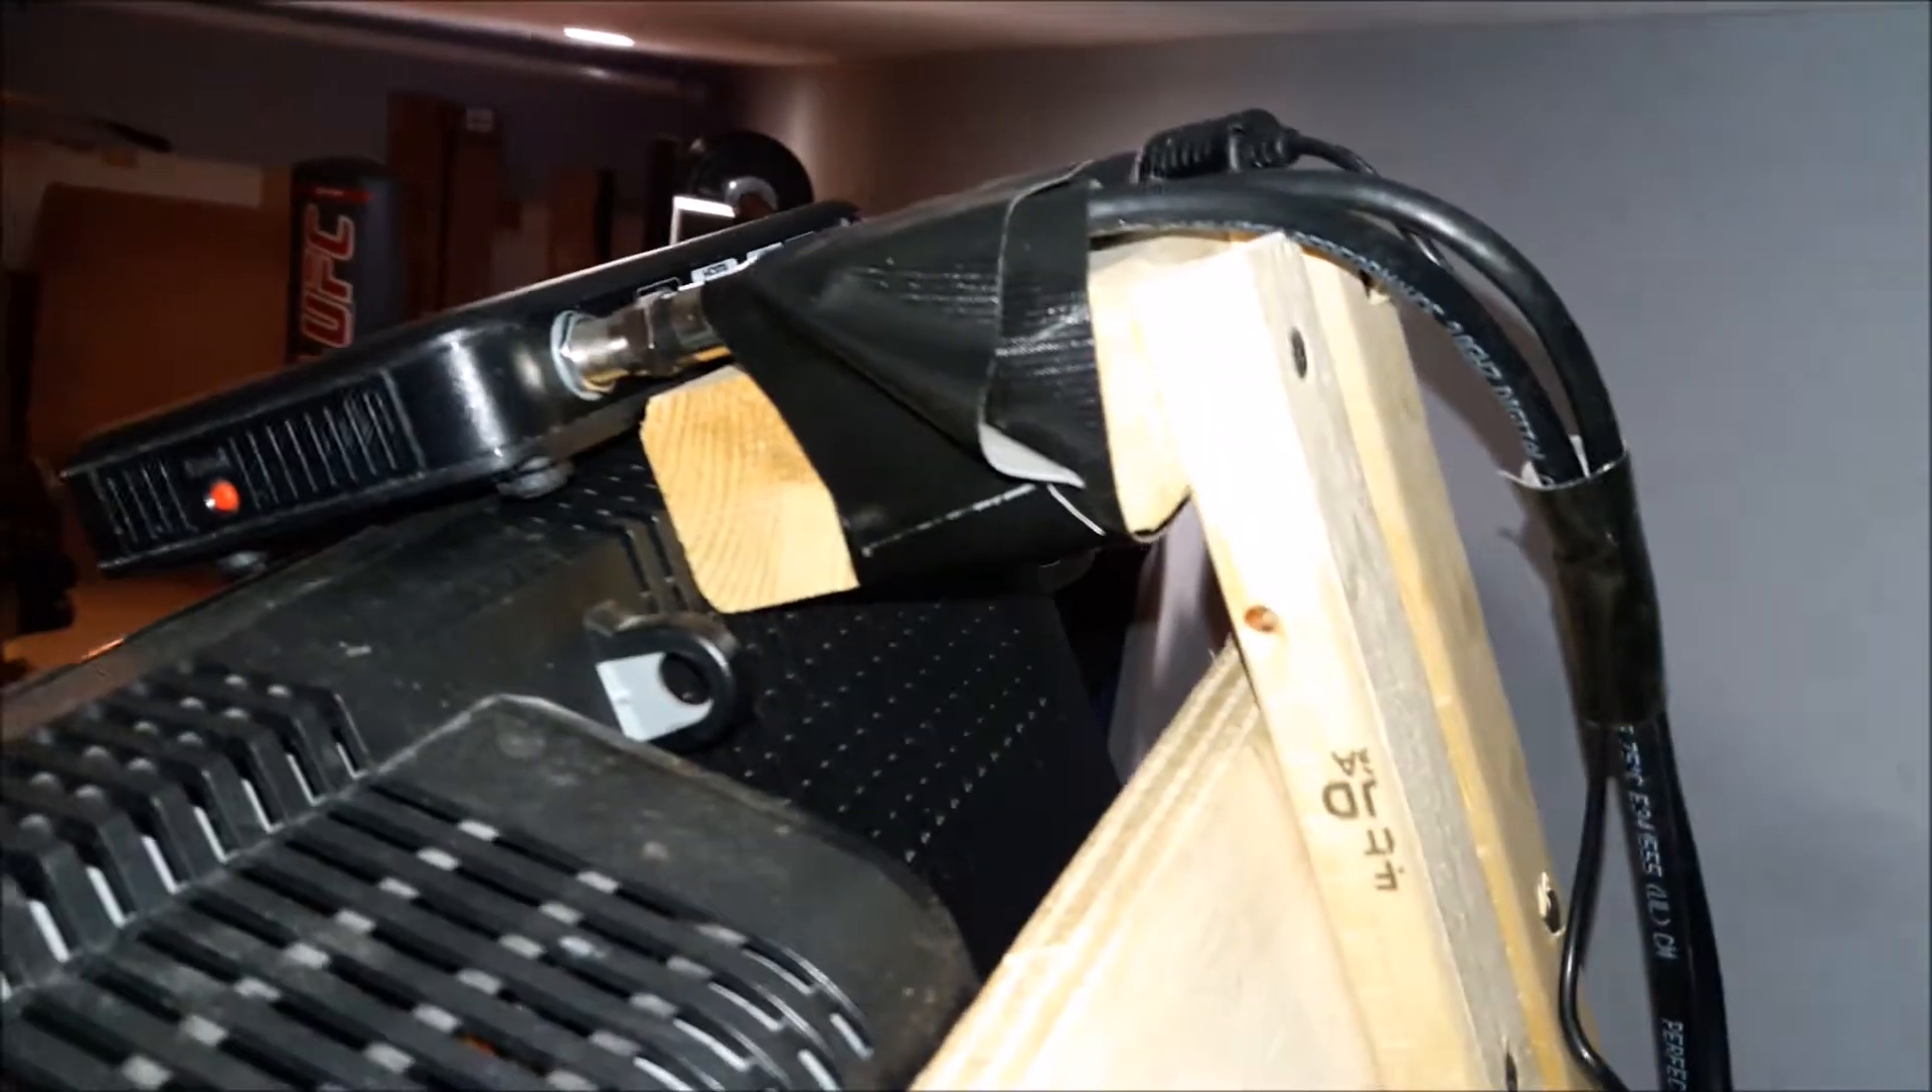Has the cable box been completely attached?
Yes.